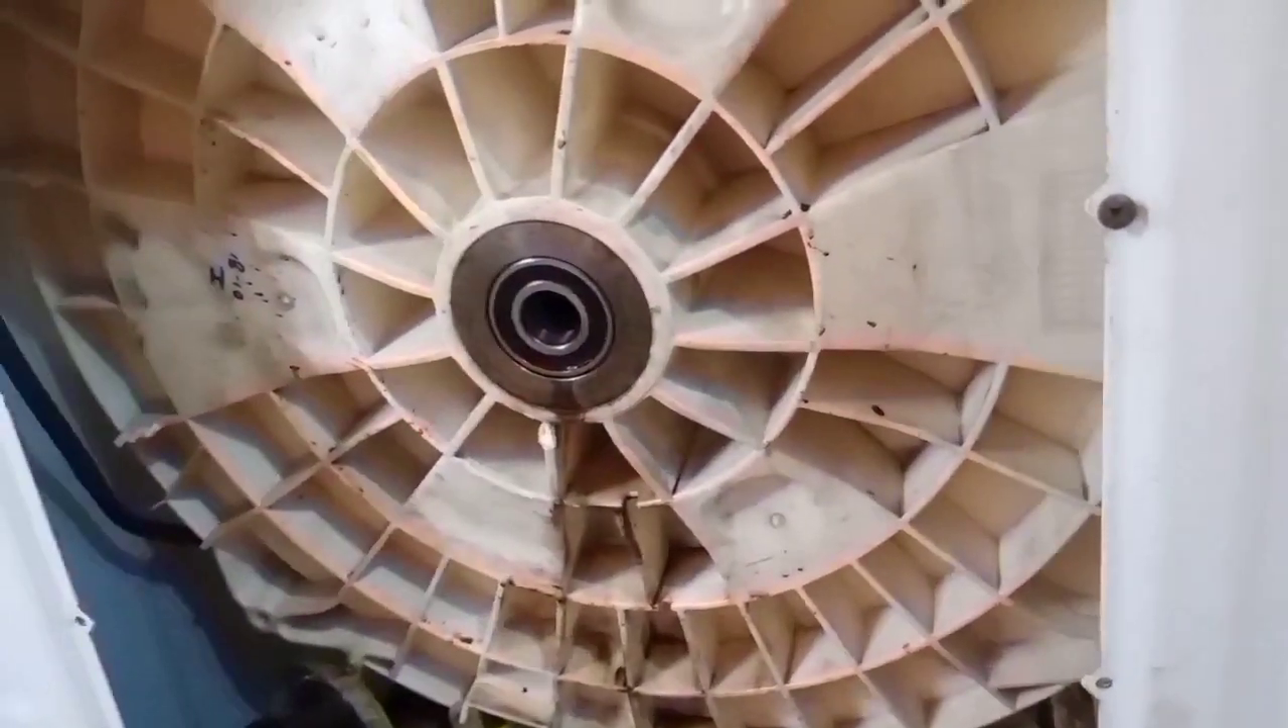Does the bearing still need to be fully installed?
No.